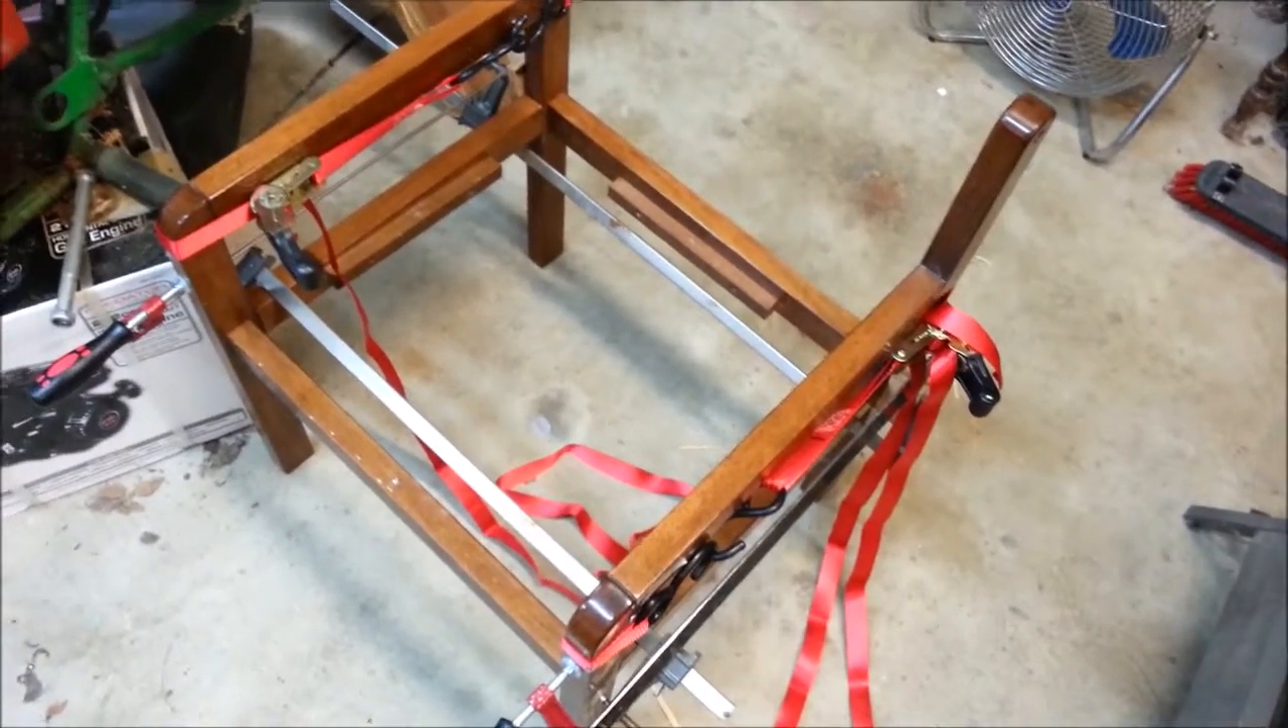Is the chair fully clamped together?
Yes.